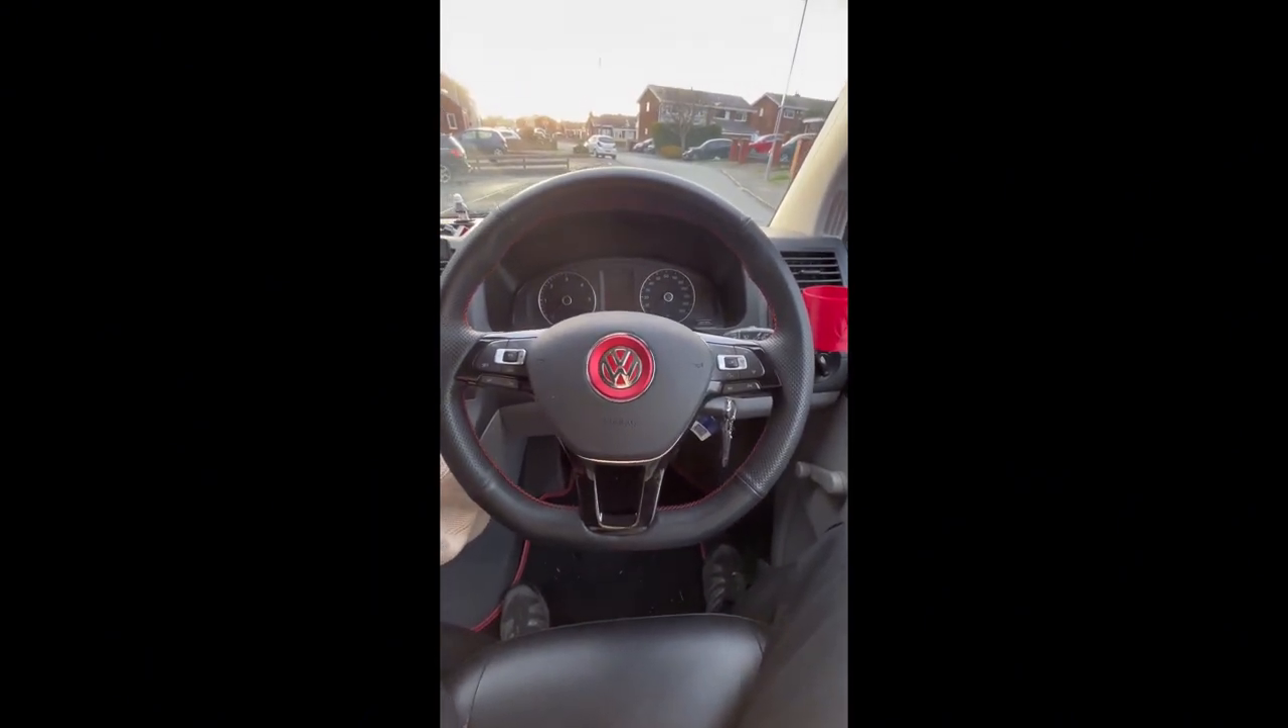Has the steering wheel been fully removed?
No.